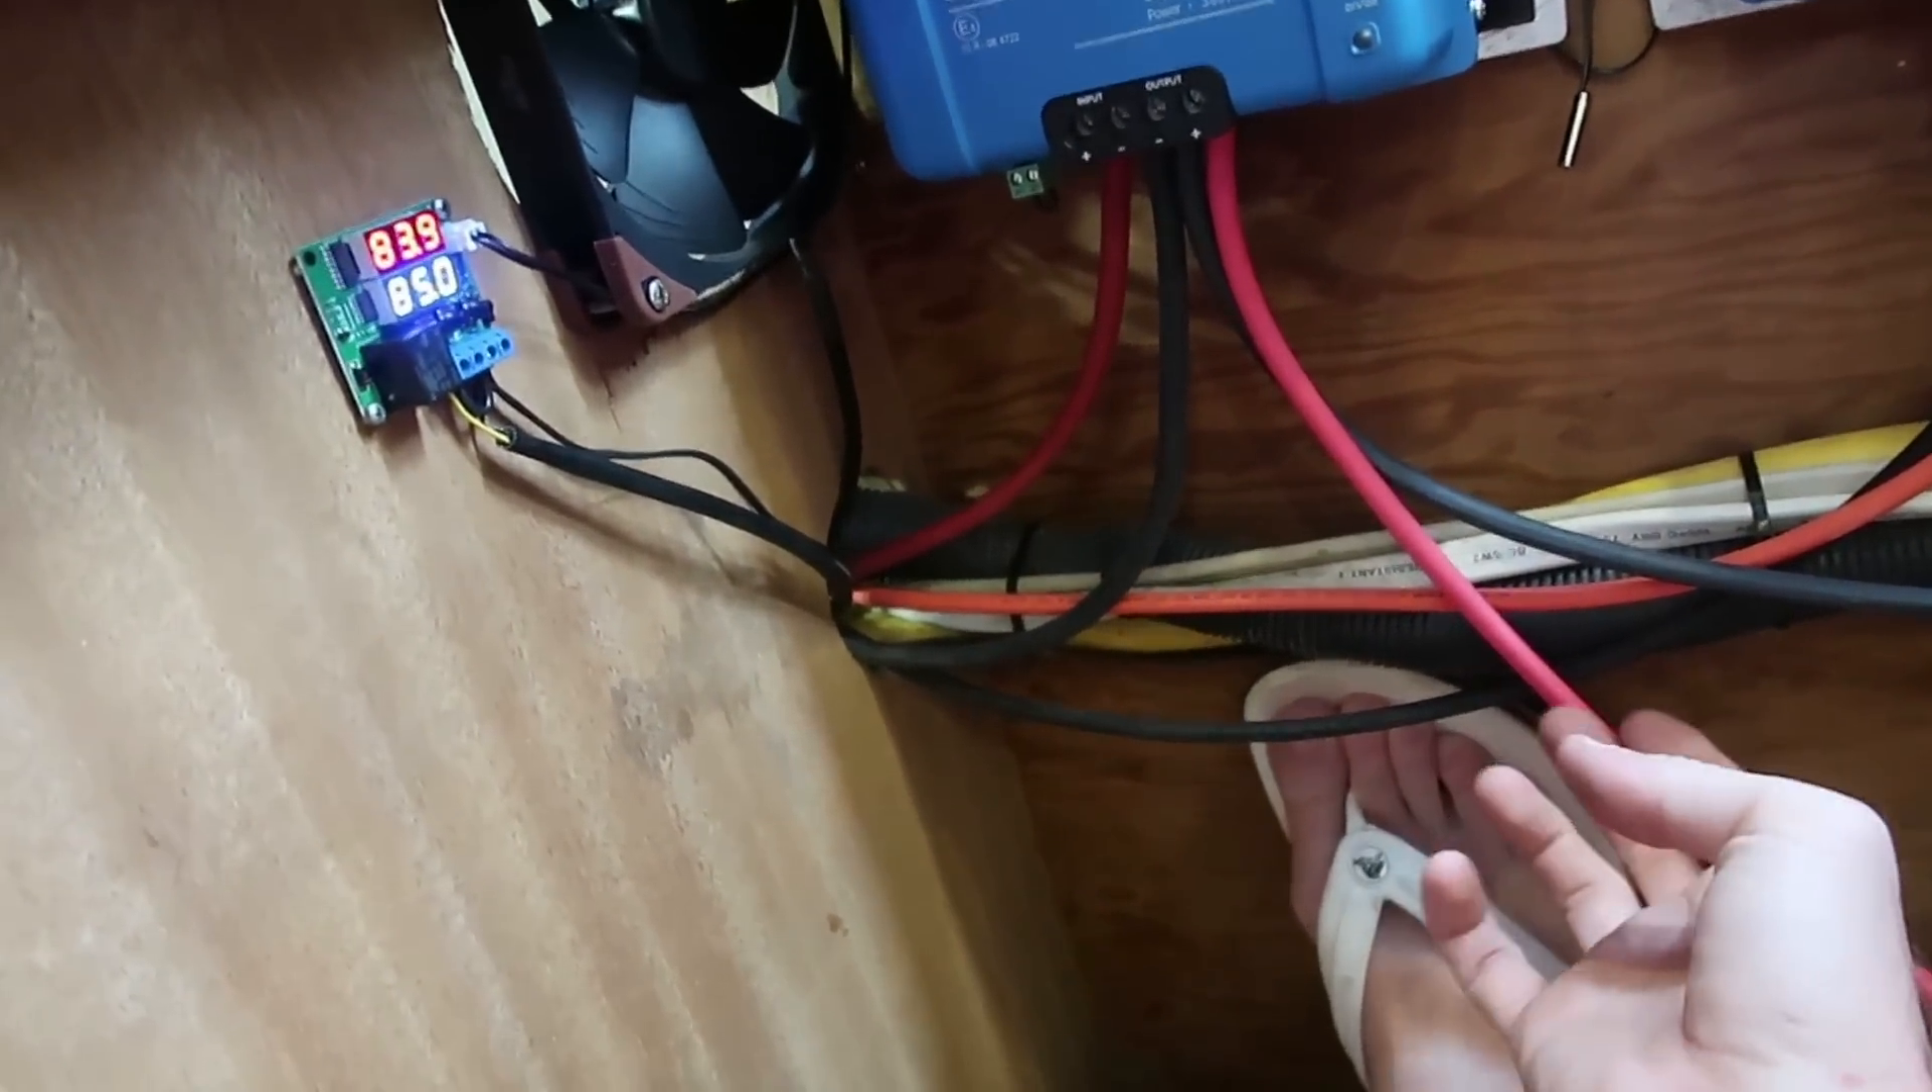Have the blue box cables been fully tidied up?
No.